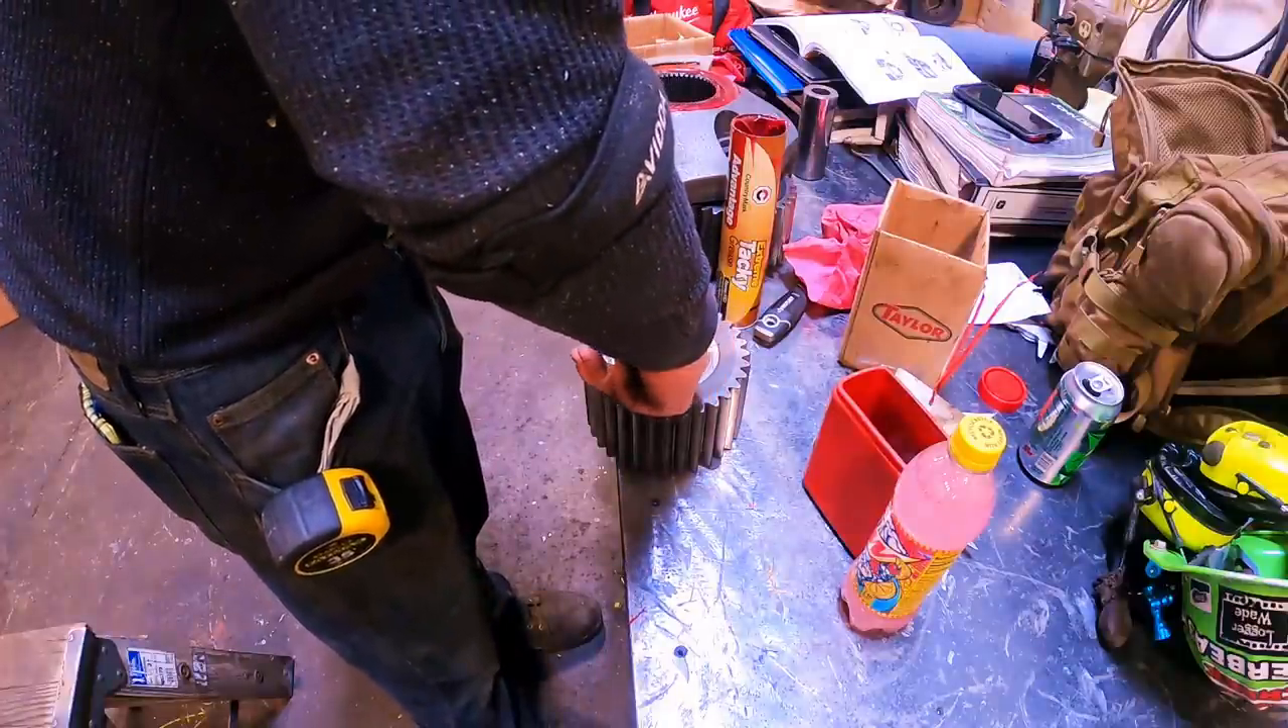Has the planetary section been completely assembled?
No.